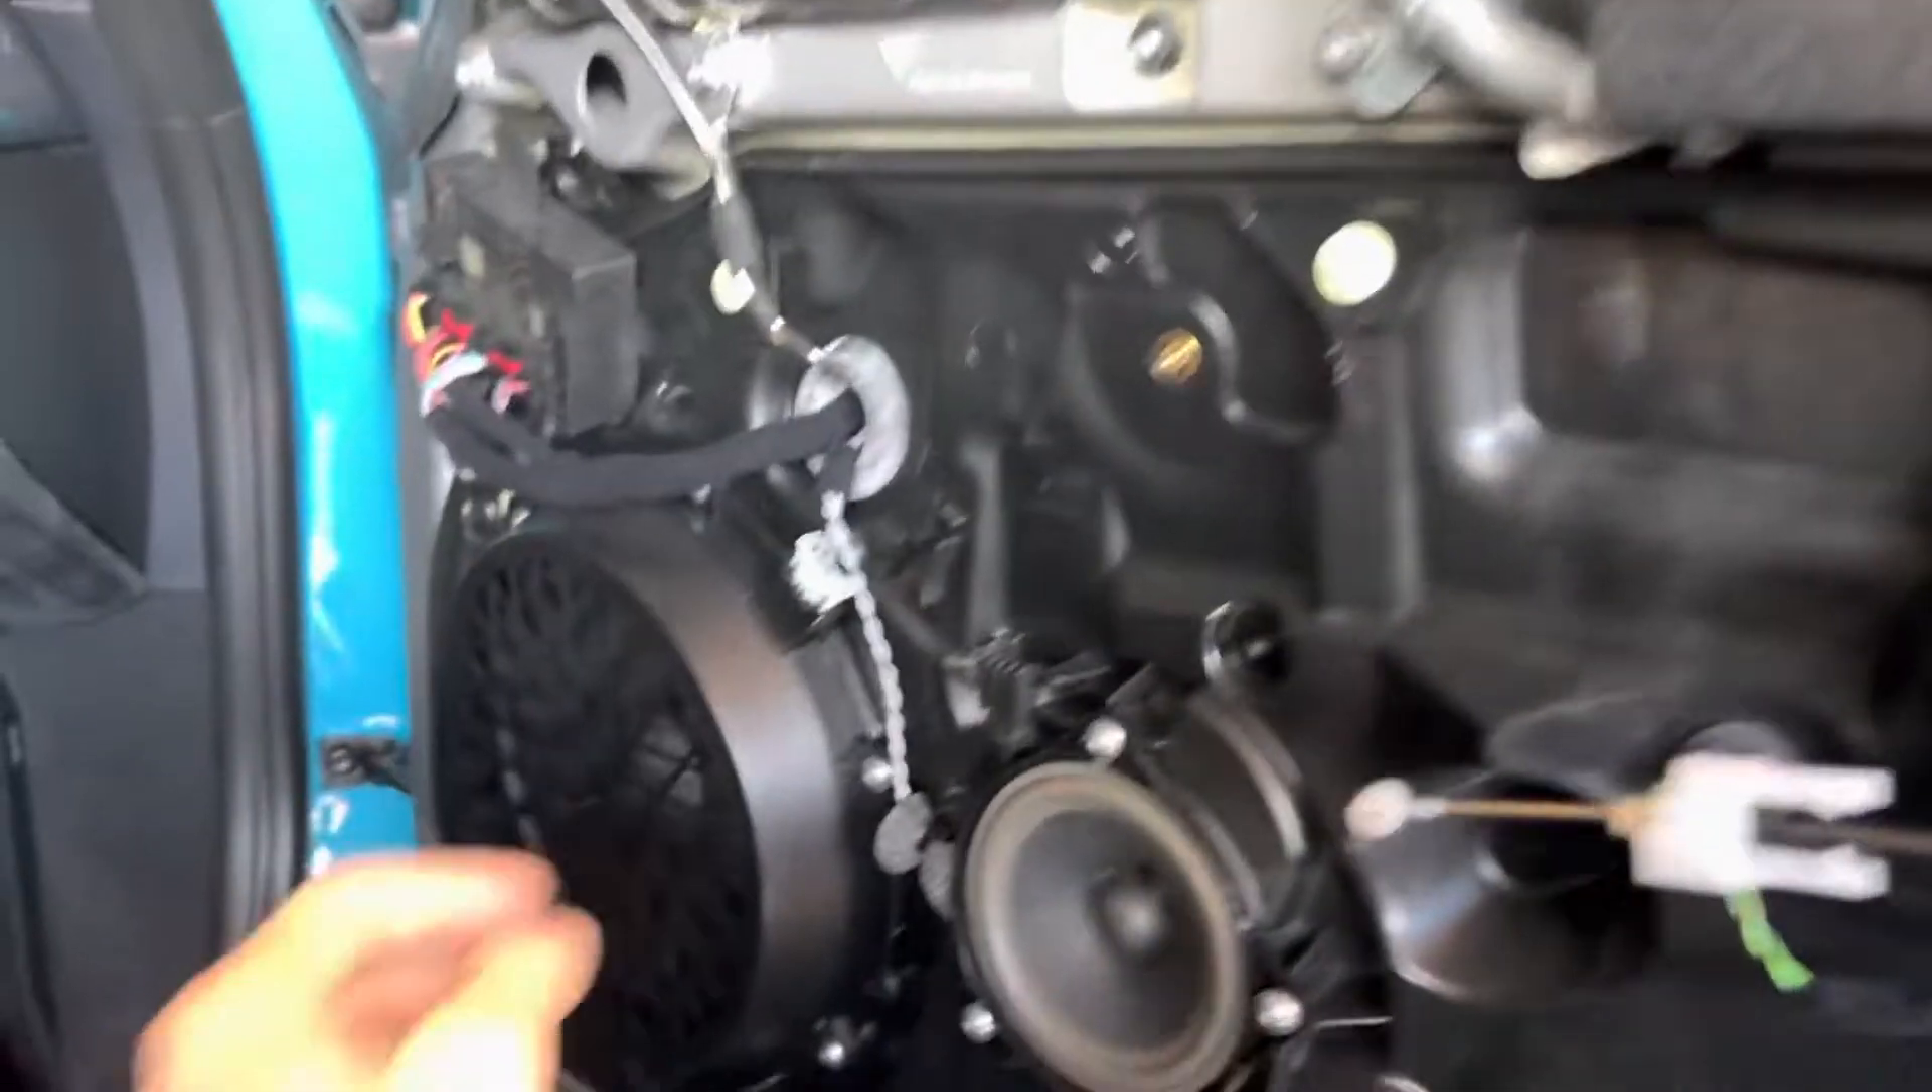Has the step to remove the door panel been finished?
Yes.